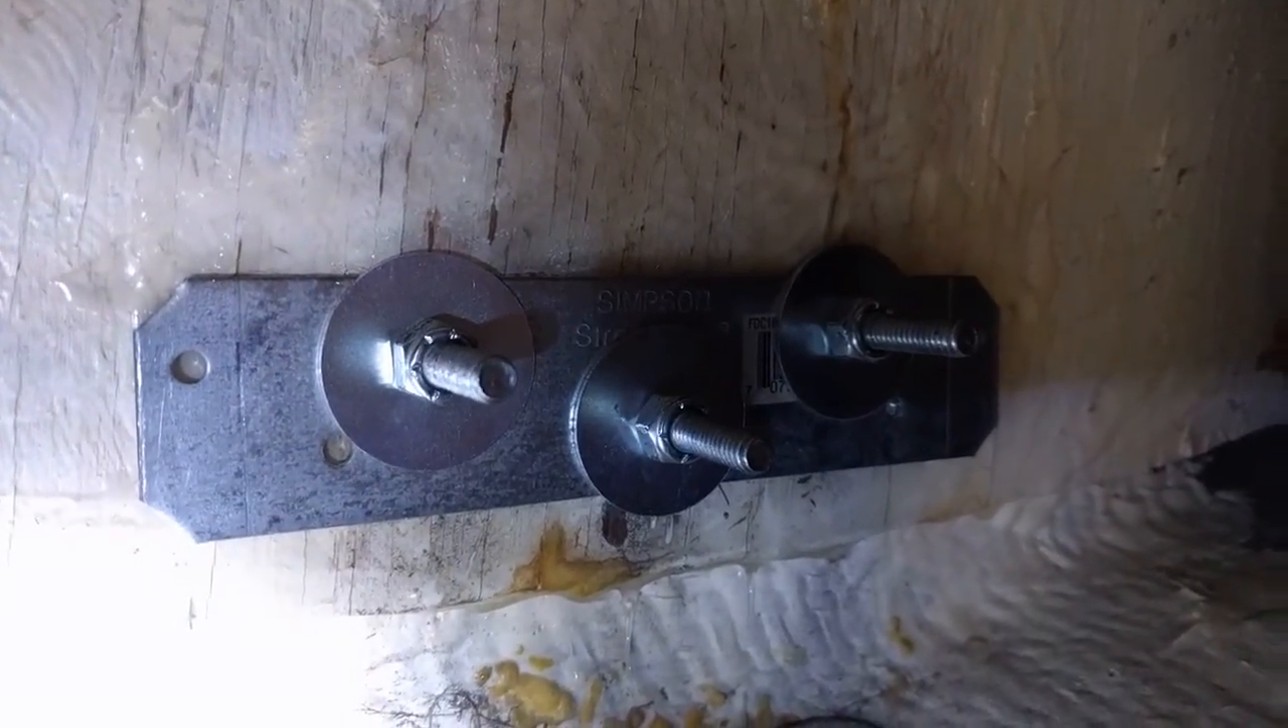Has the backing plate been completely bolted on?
Yes.